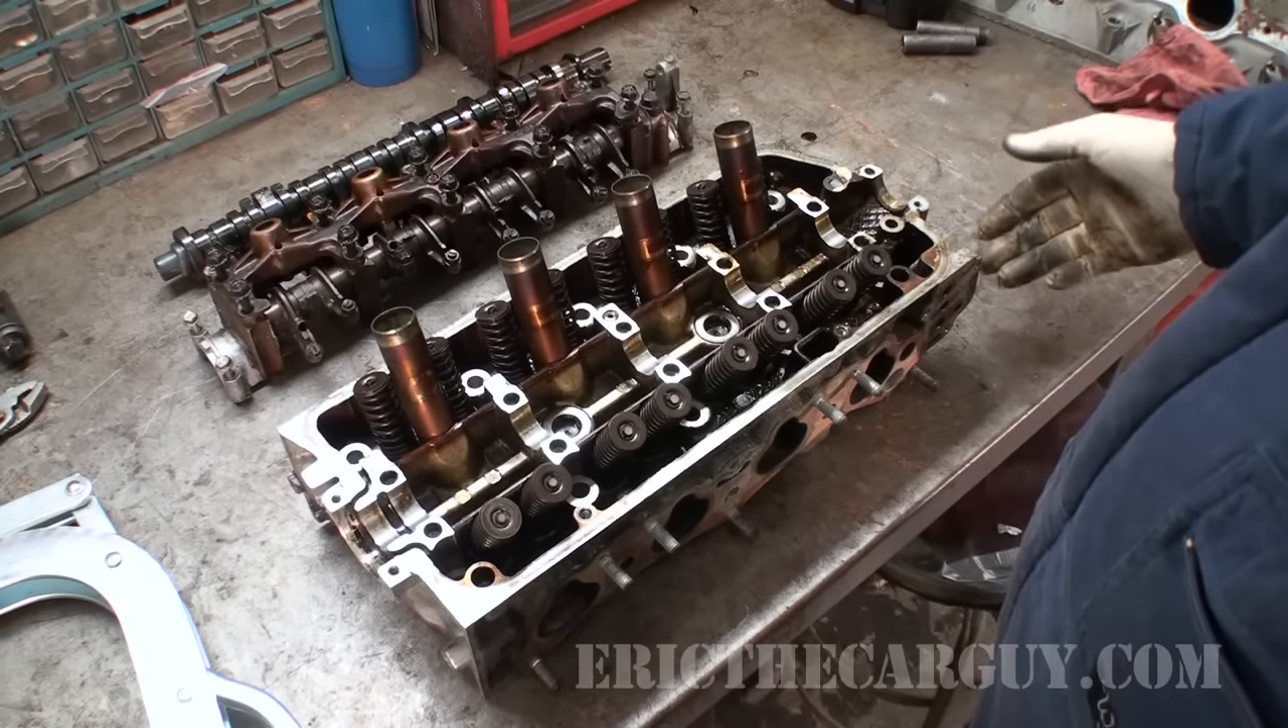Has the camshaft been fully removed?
Yes.